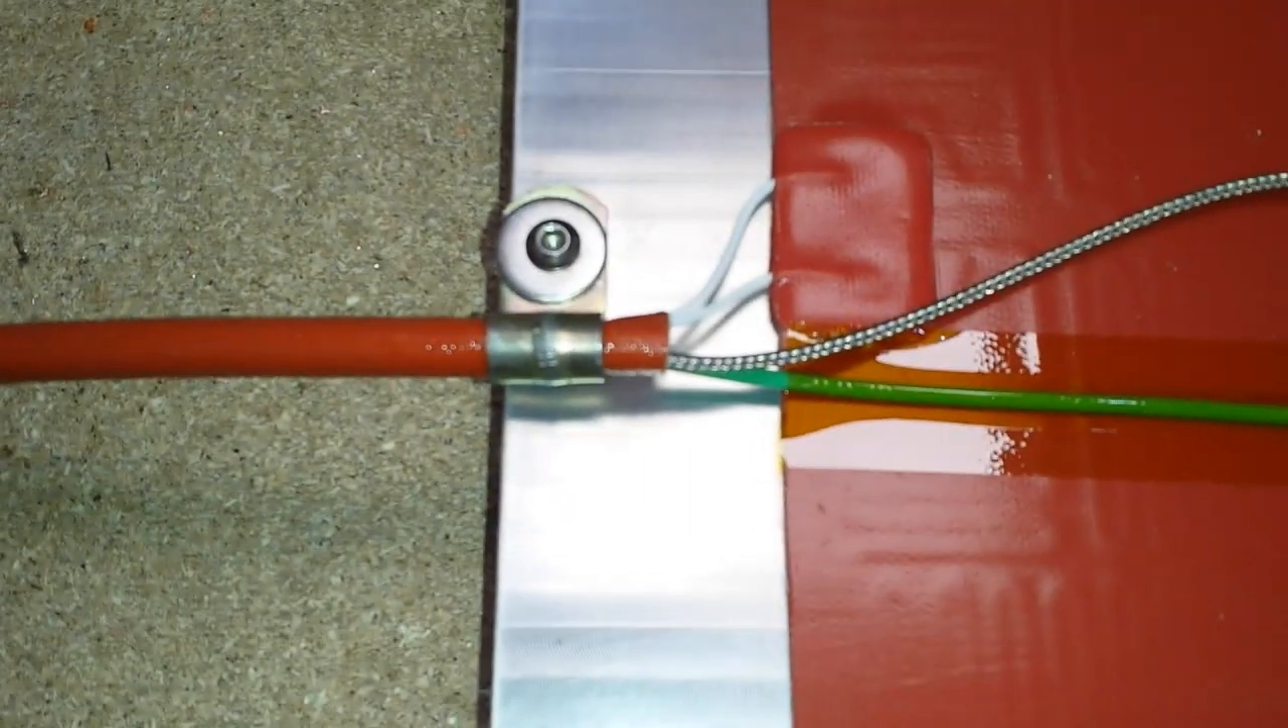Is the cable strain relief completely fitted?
Yes.